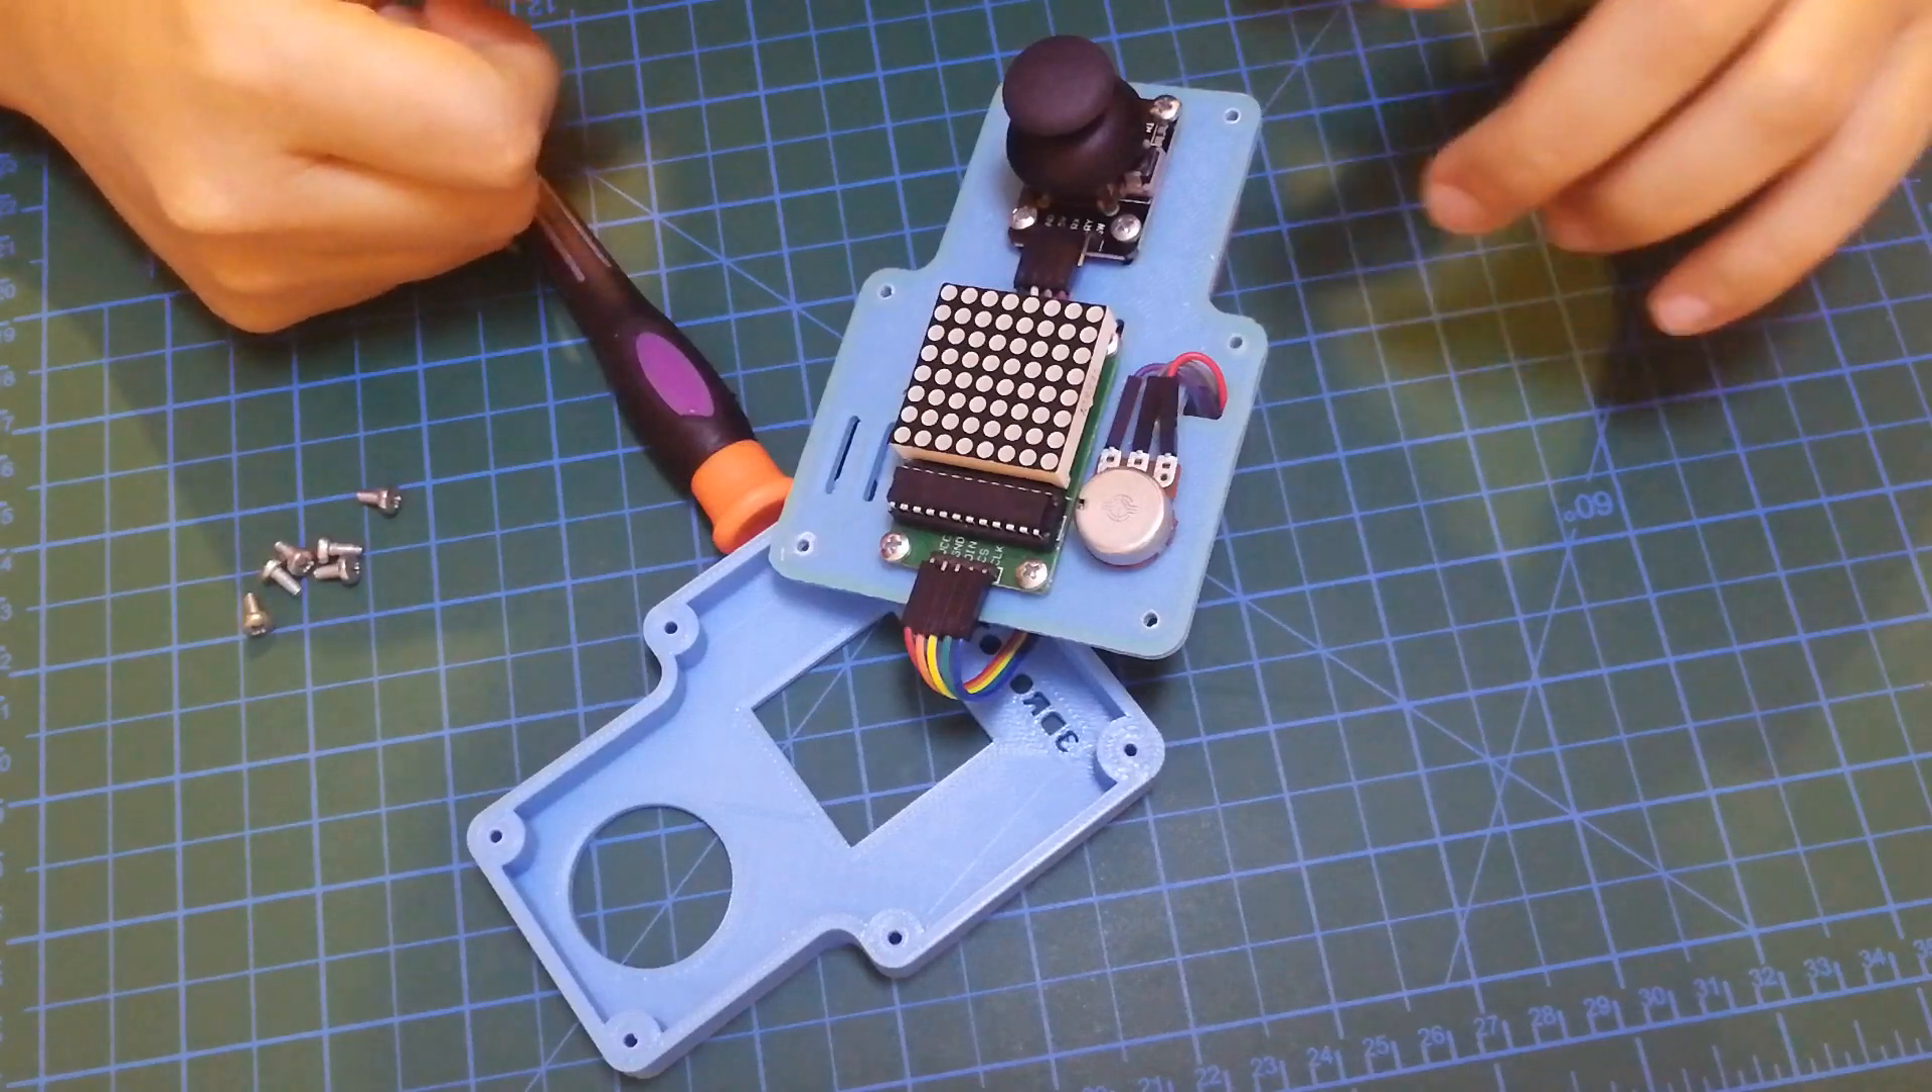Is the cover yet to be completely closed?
Yes.